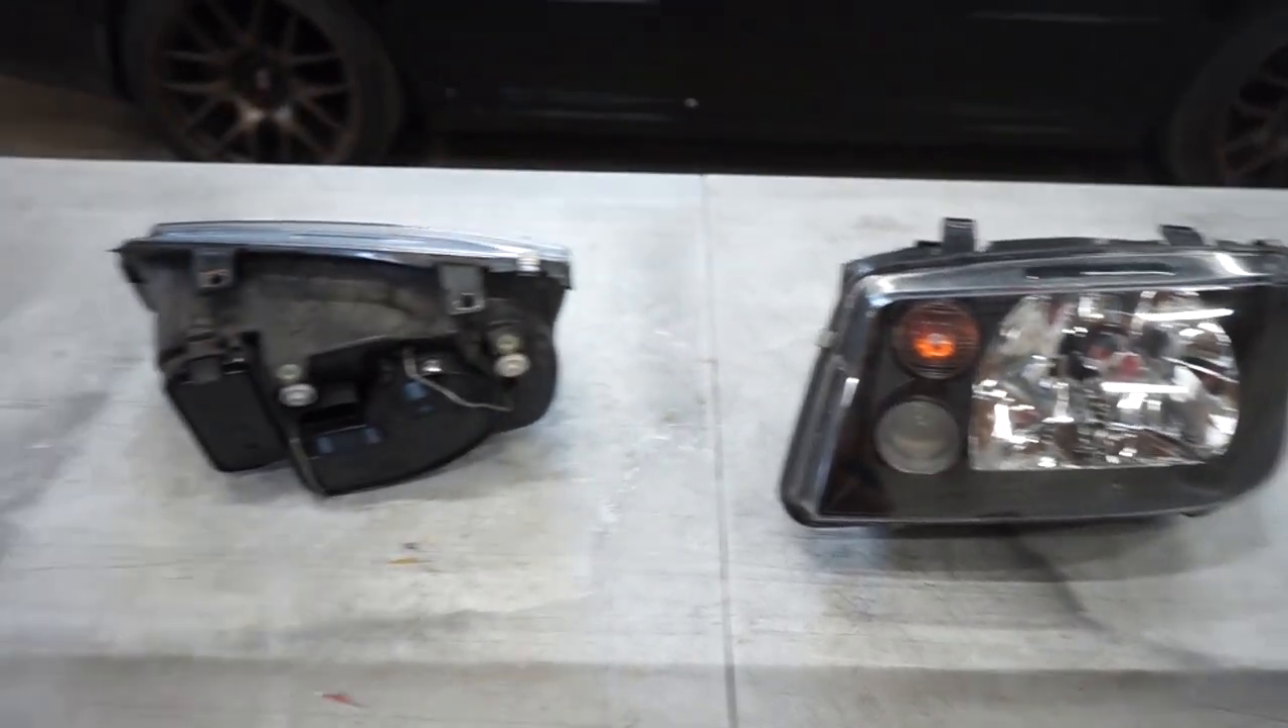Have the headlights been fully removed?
Yes.